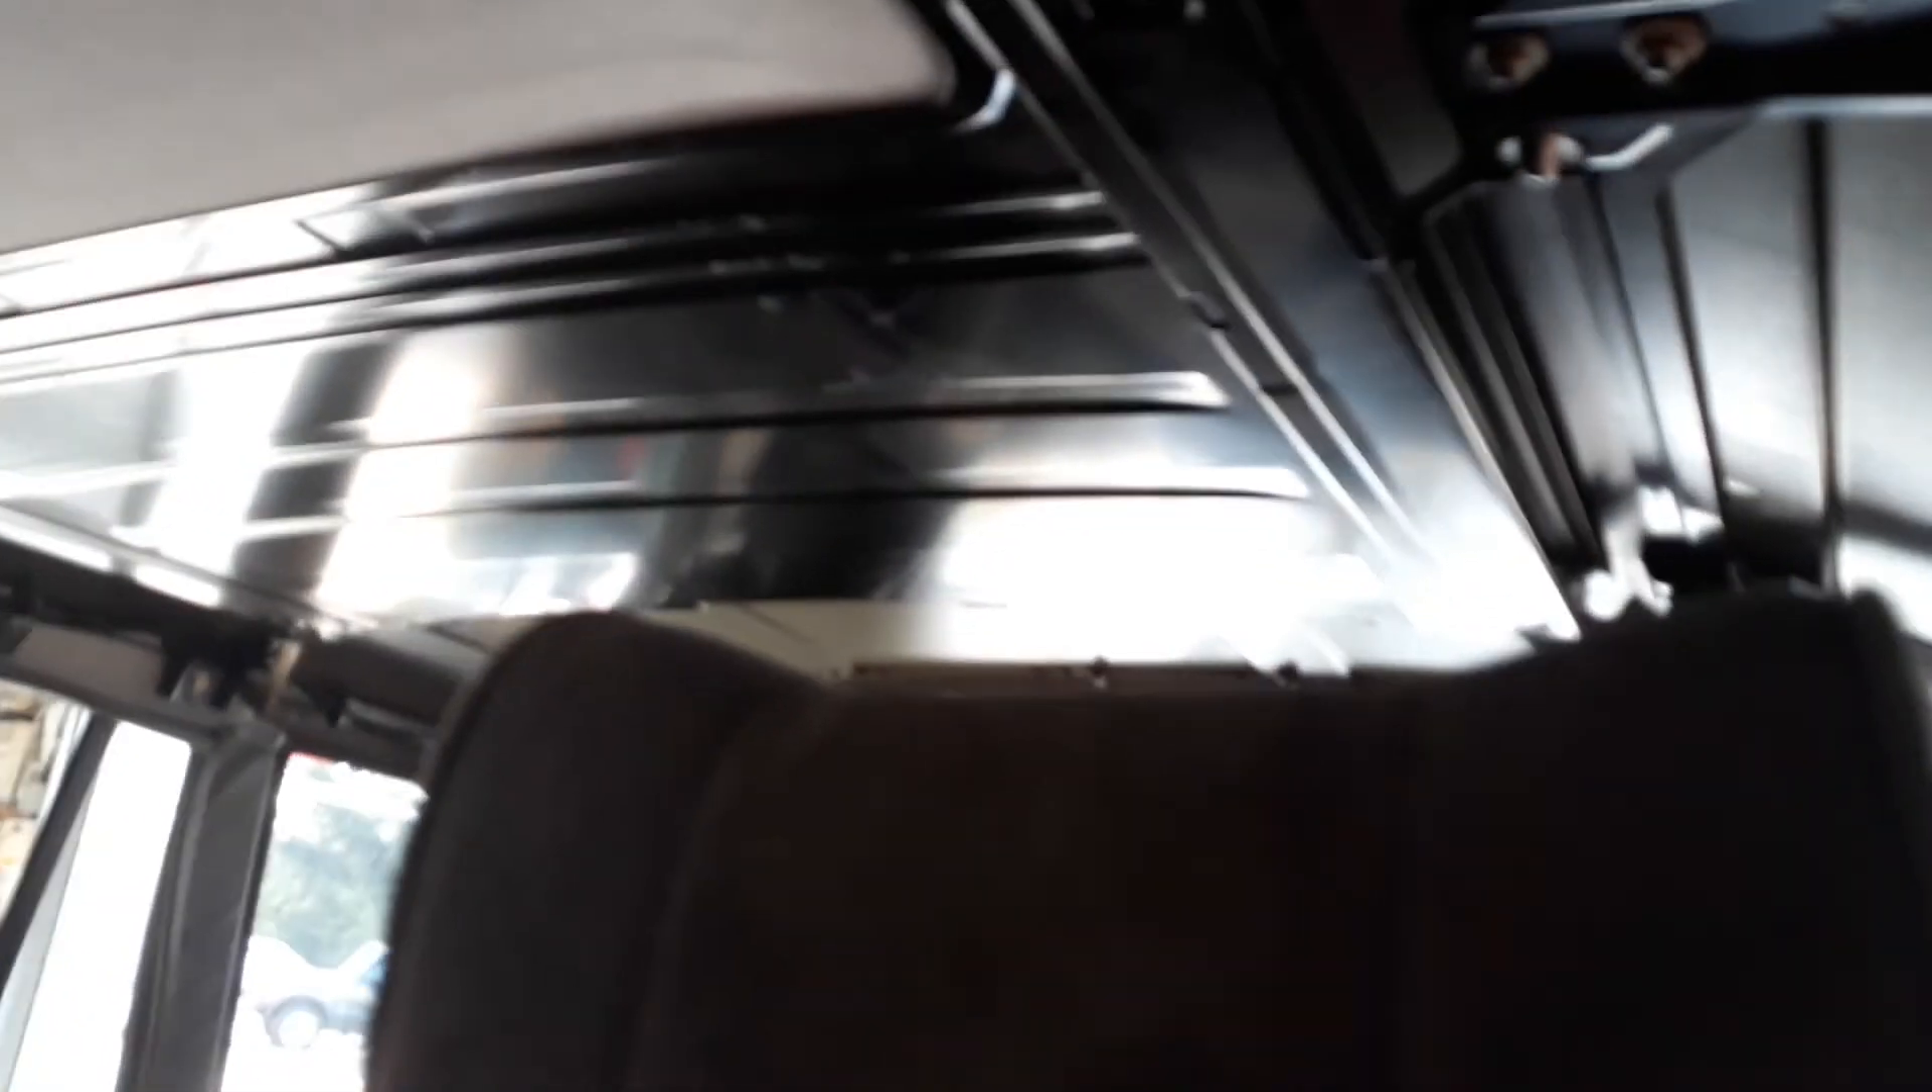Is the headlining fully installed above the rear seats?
No.